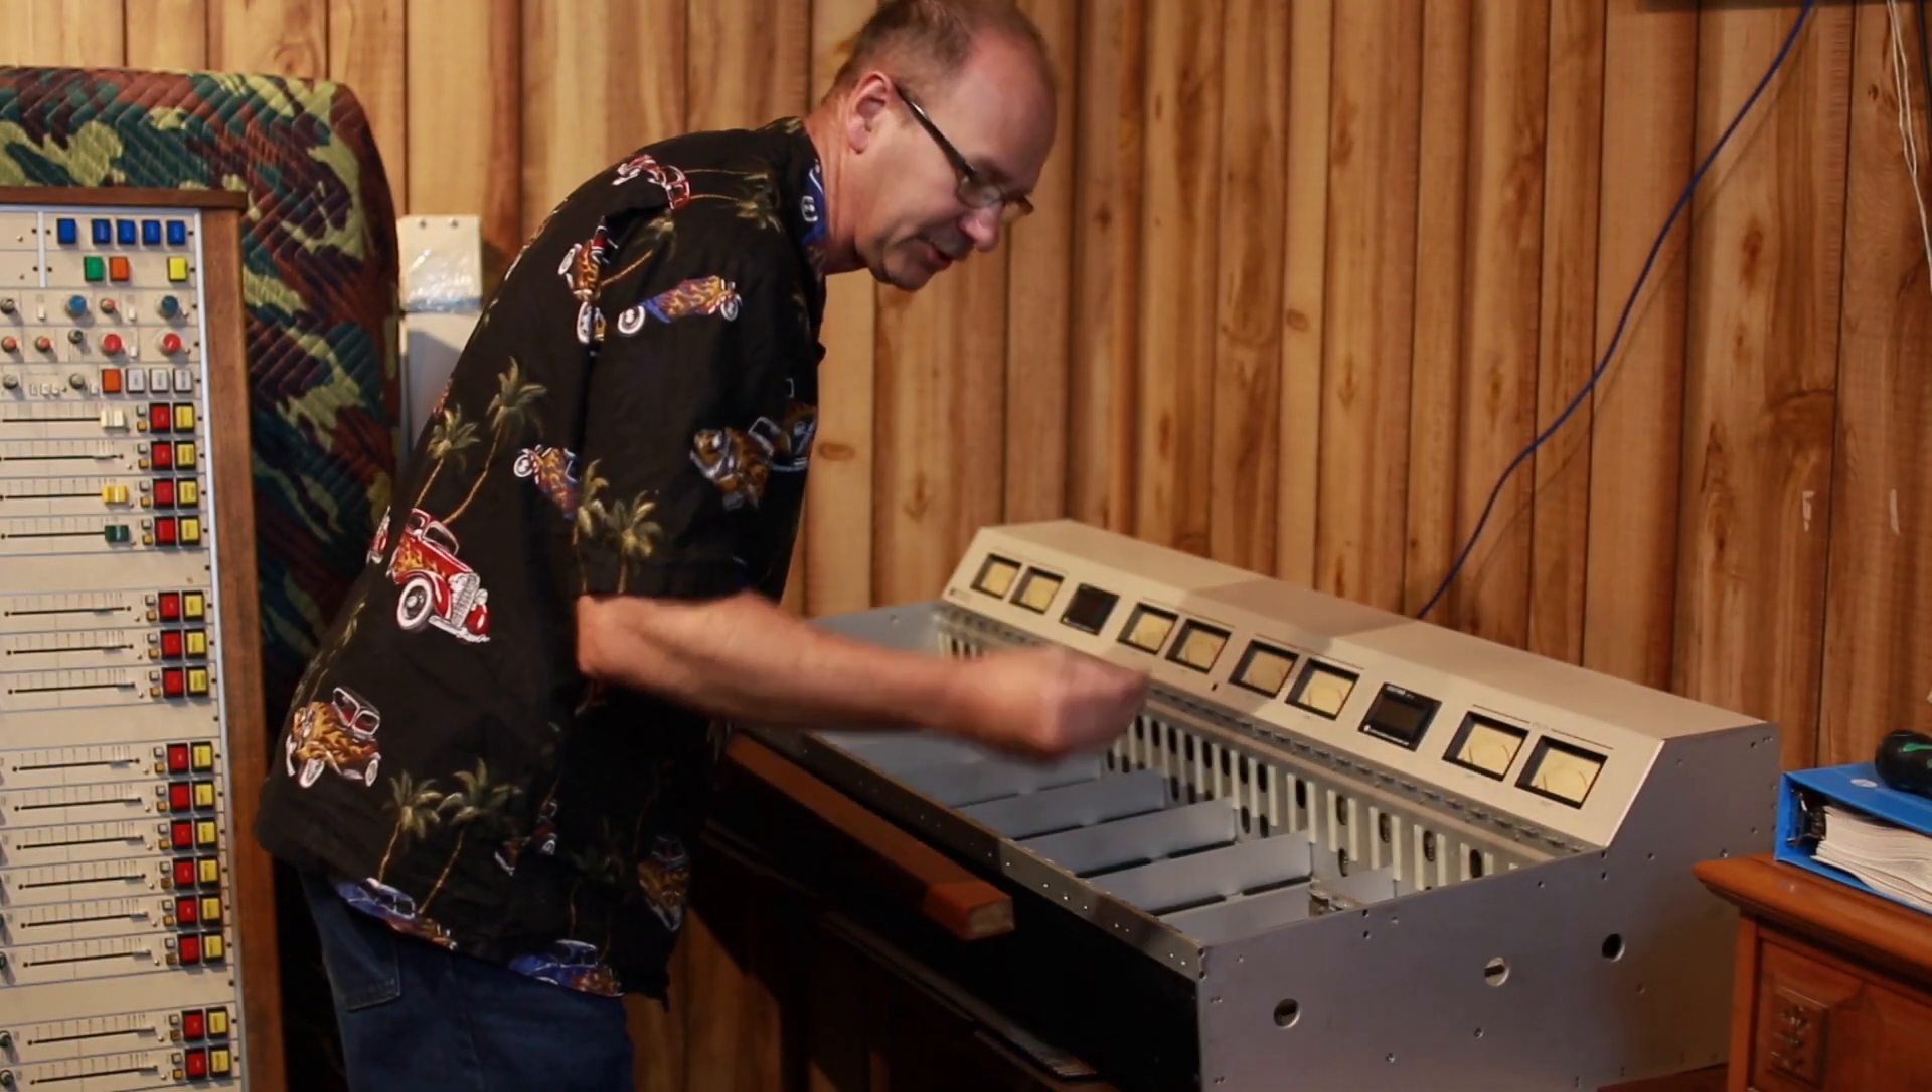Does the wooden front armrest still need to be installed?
Yes.